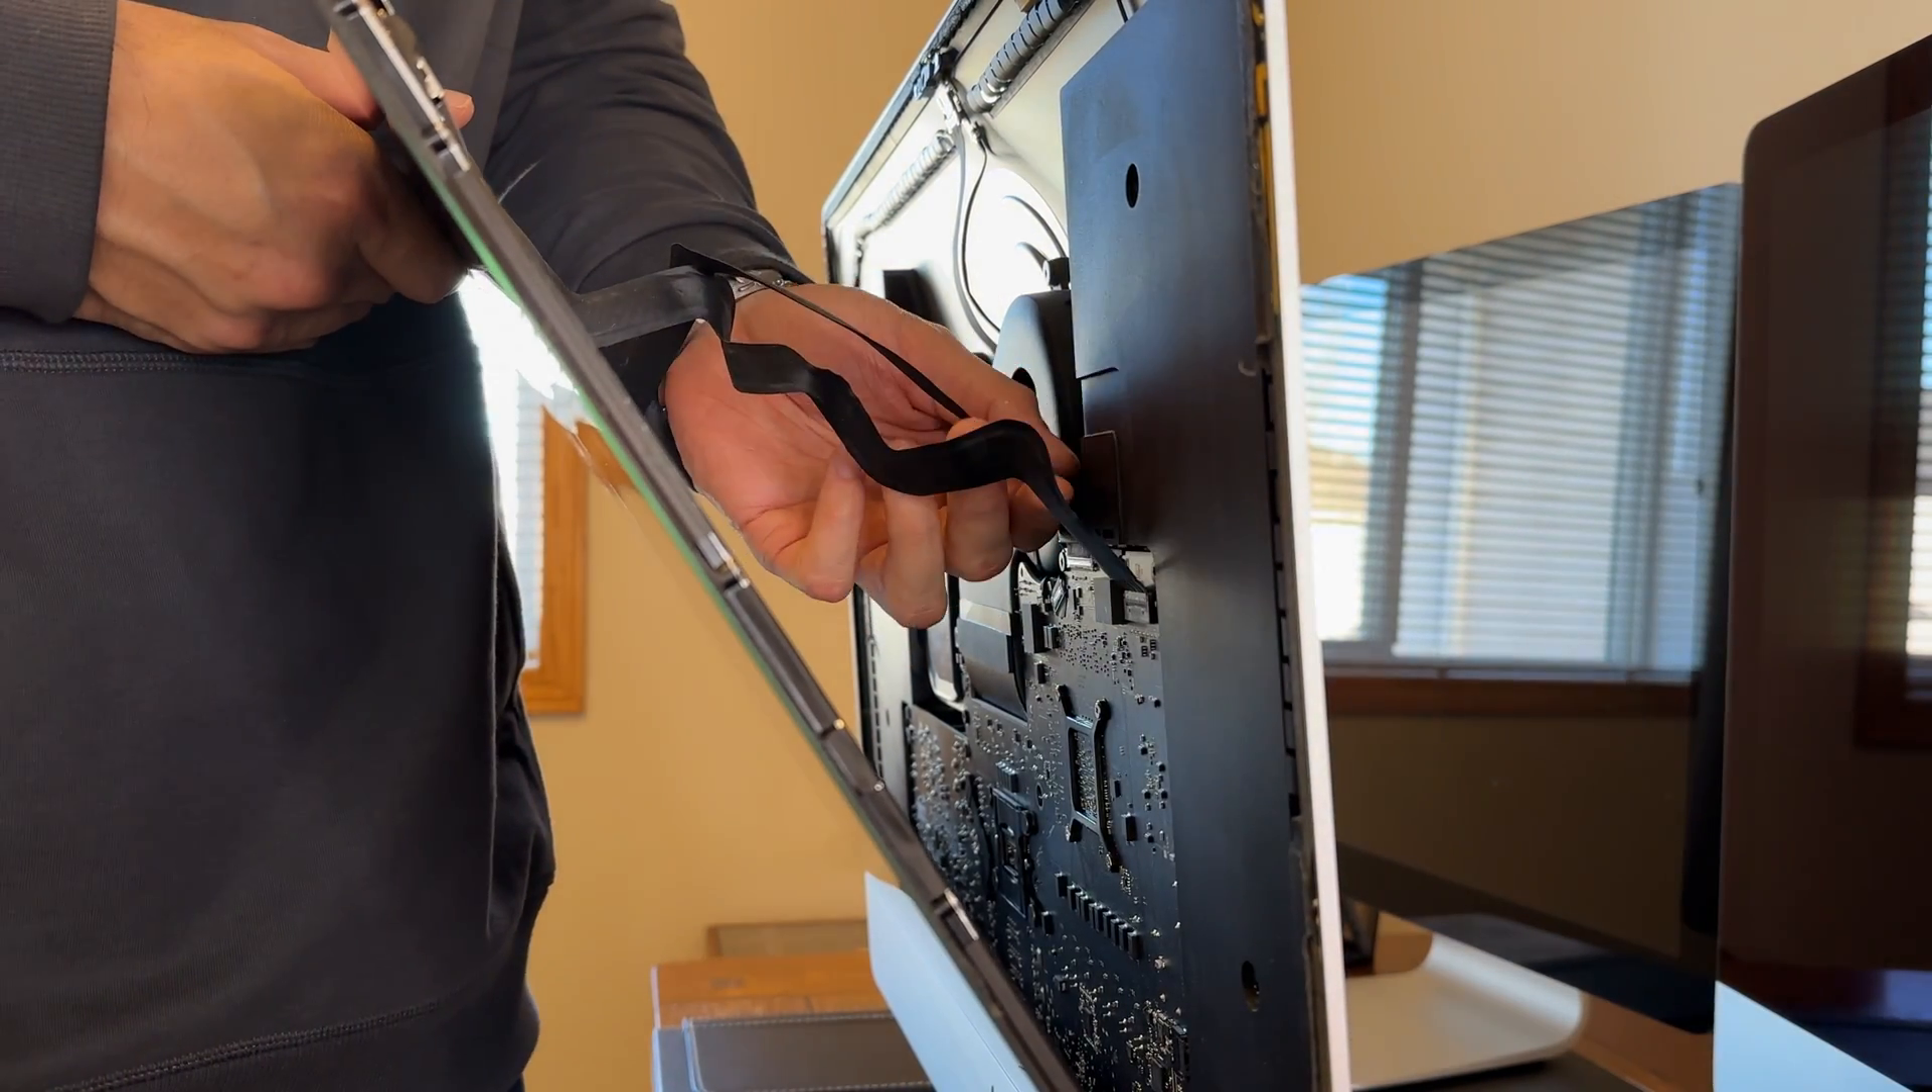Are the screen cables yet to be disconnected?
Yes.